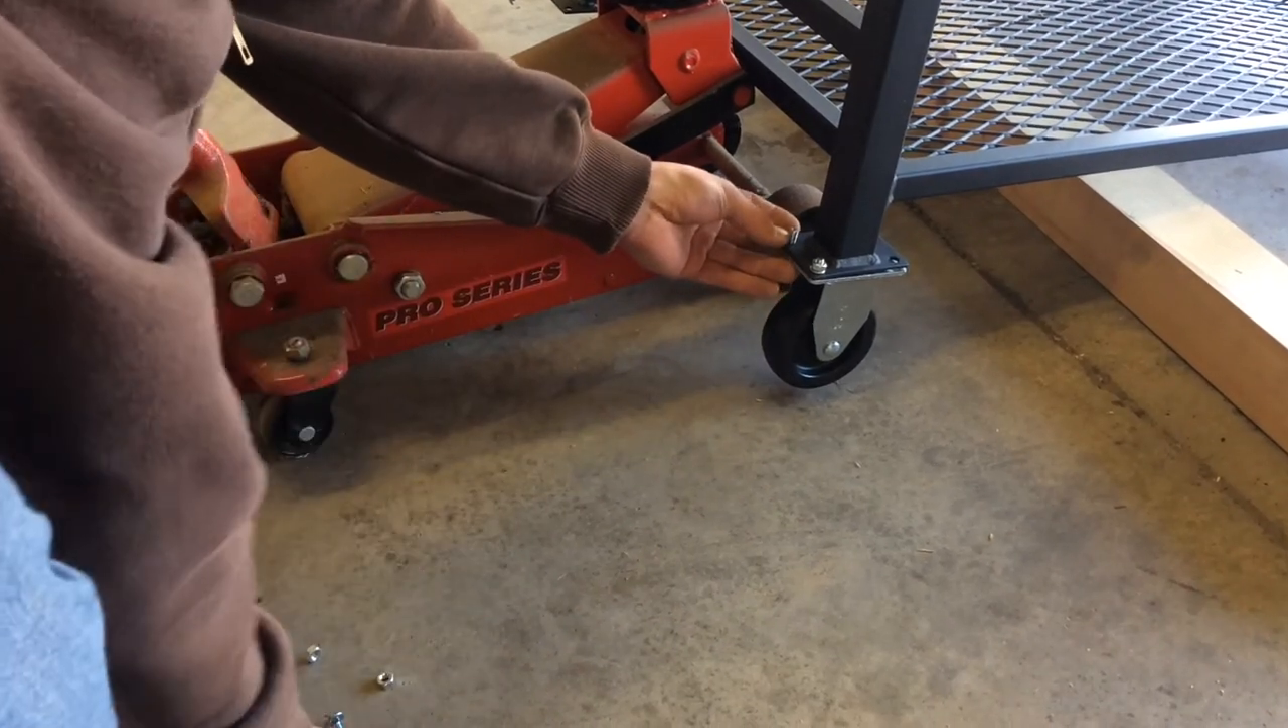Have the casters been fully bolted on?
No.